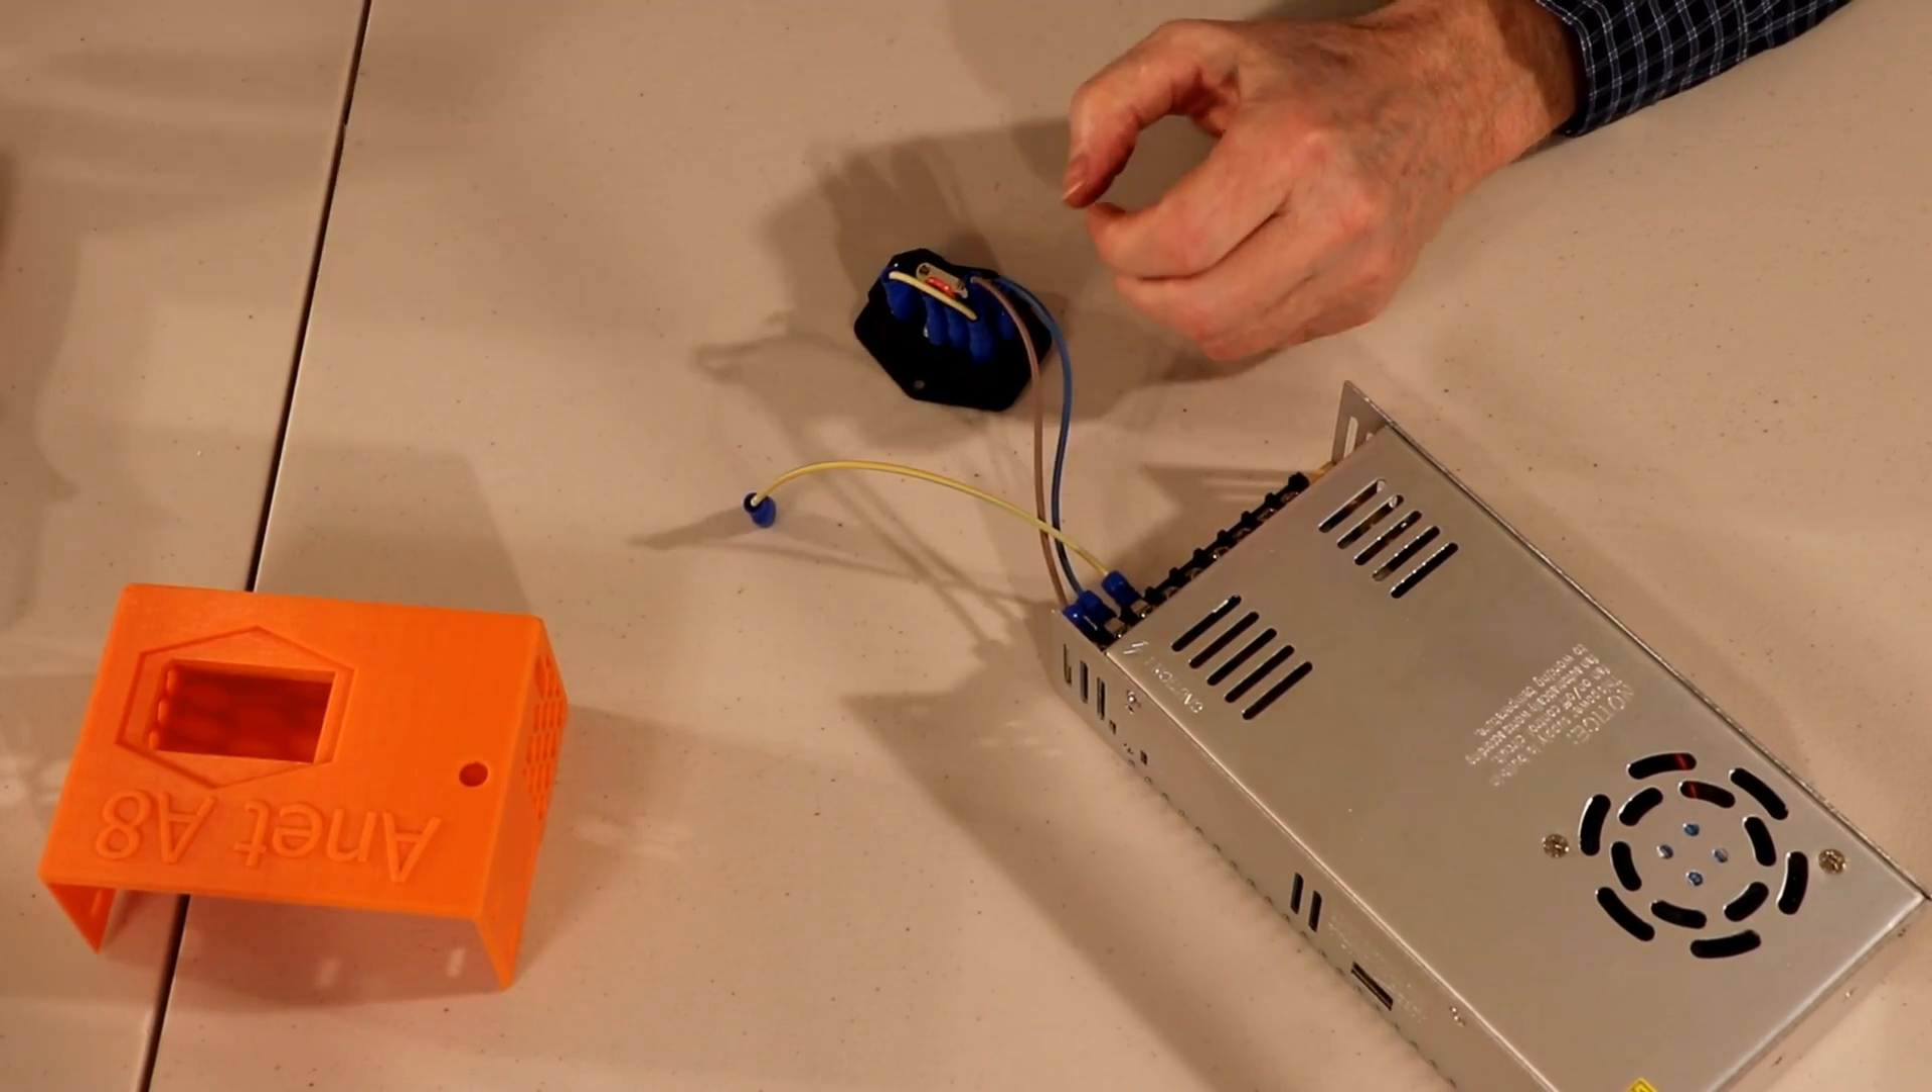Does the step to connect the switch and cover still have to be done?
Yes.